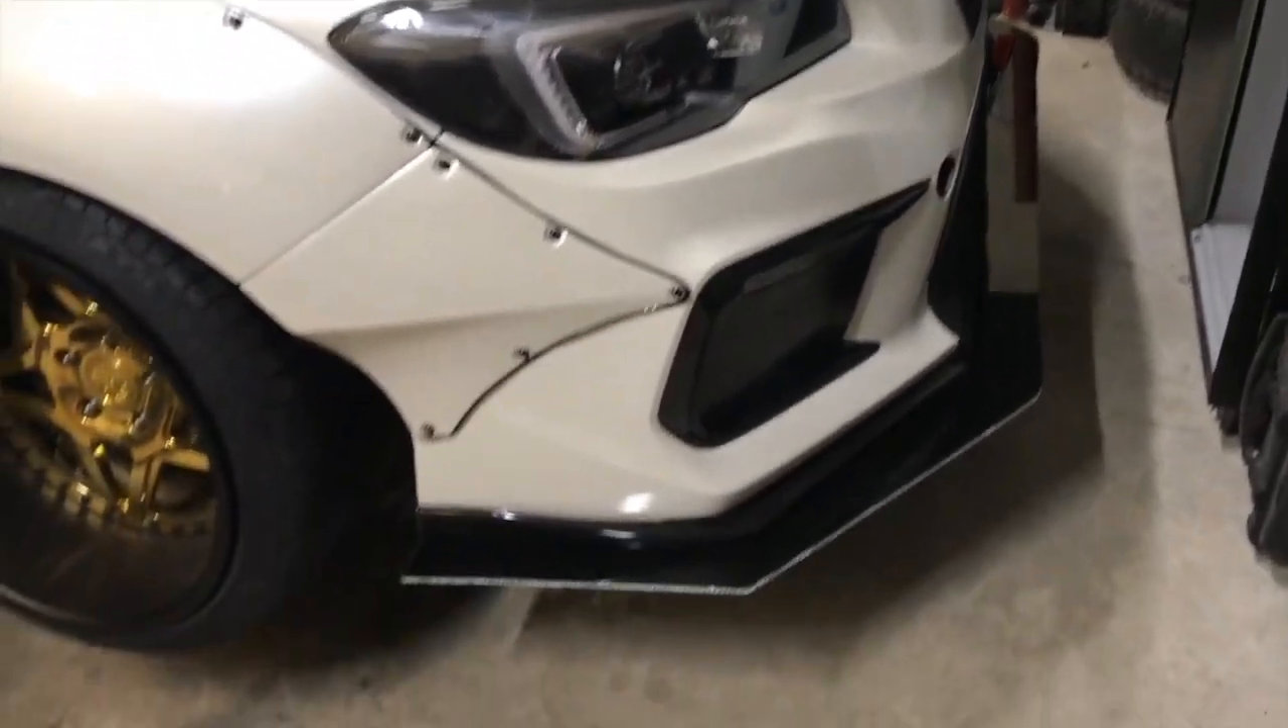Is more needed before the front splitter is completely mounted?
No.